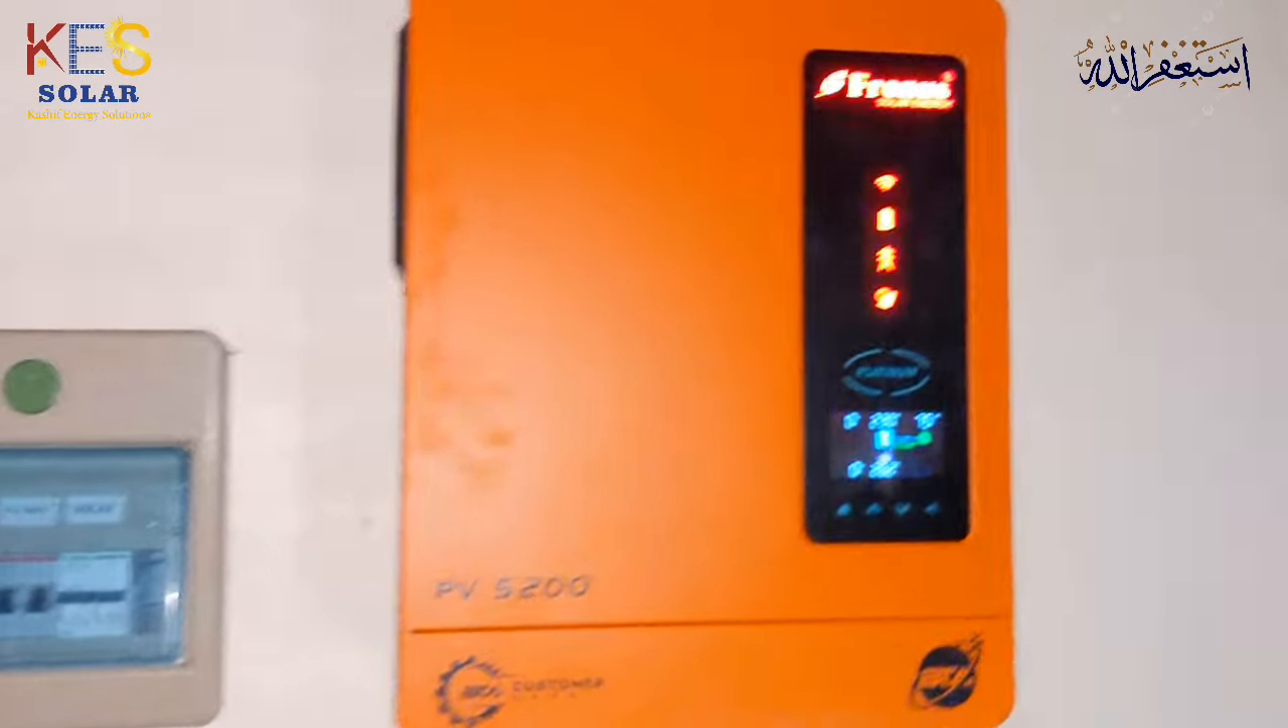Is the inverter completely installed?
Yes.